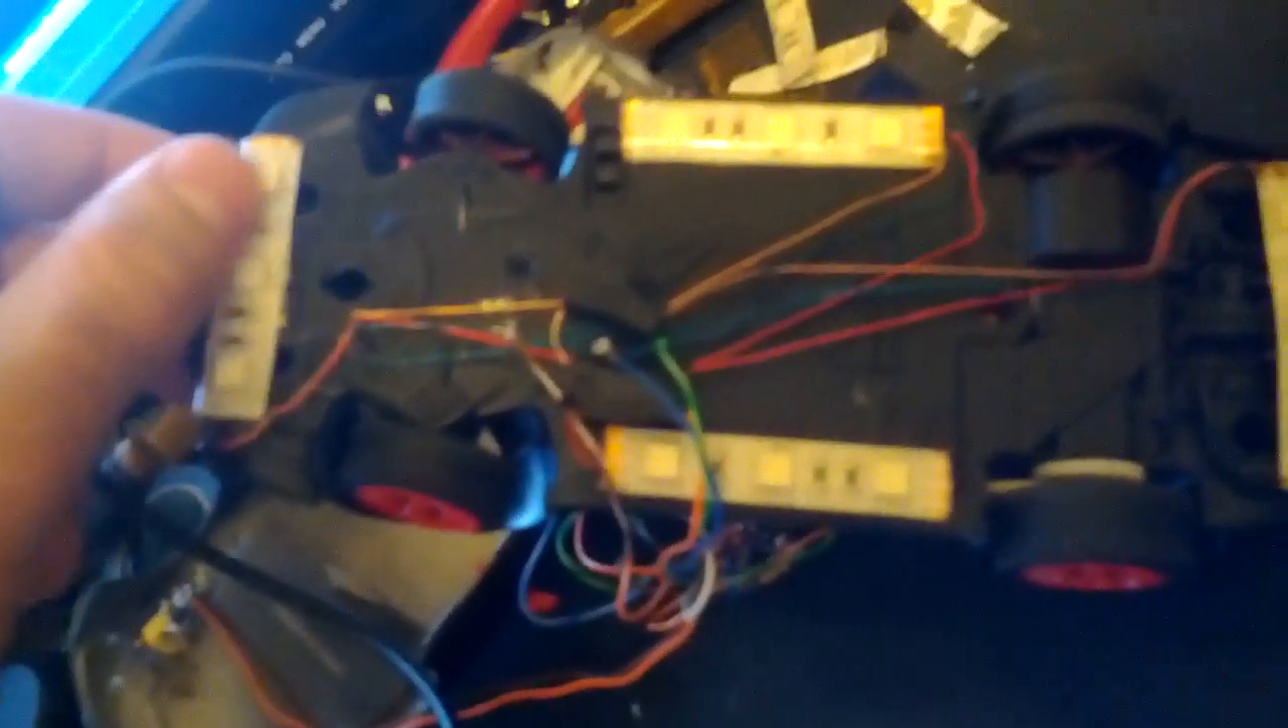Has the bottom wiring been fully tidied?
No.